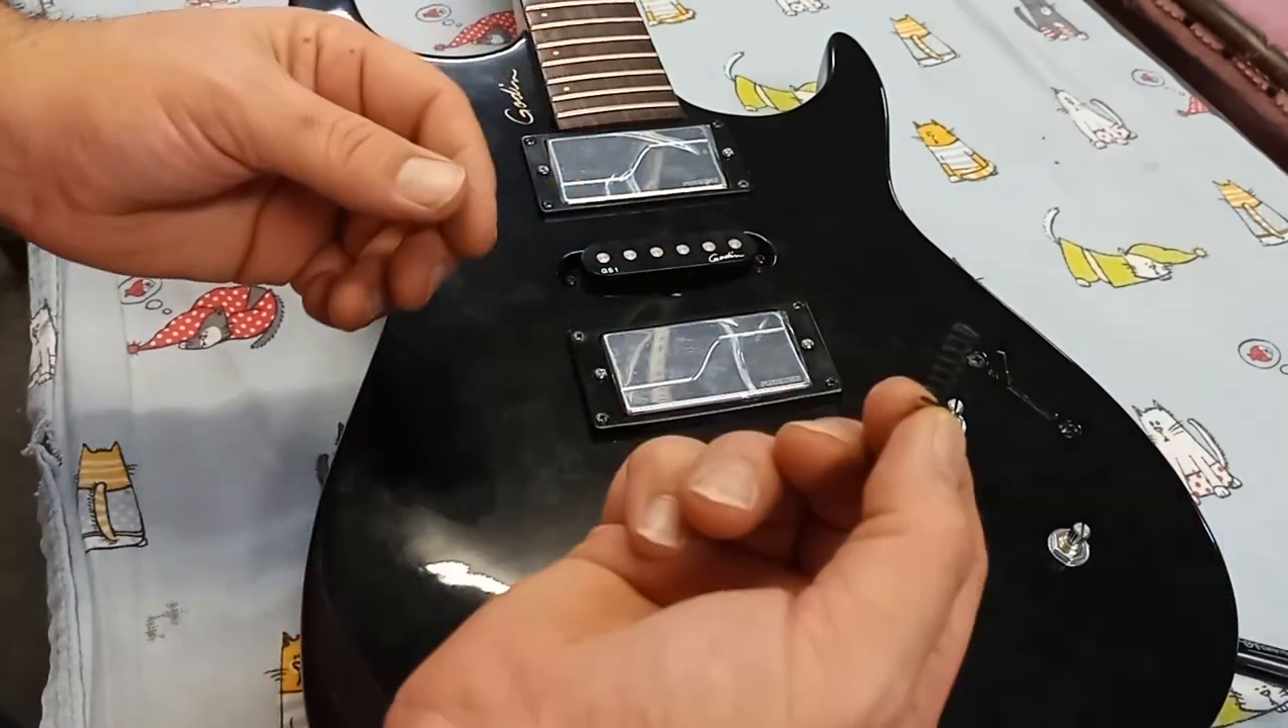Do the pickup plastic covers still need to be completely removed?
Yes.